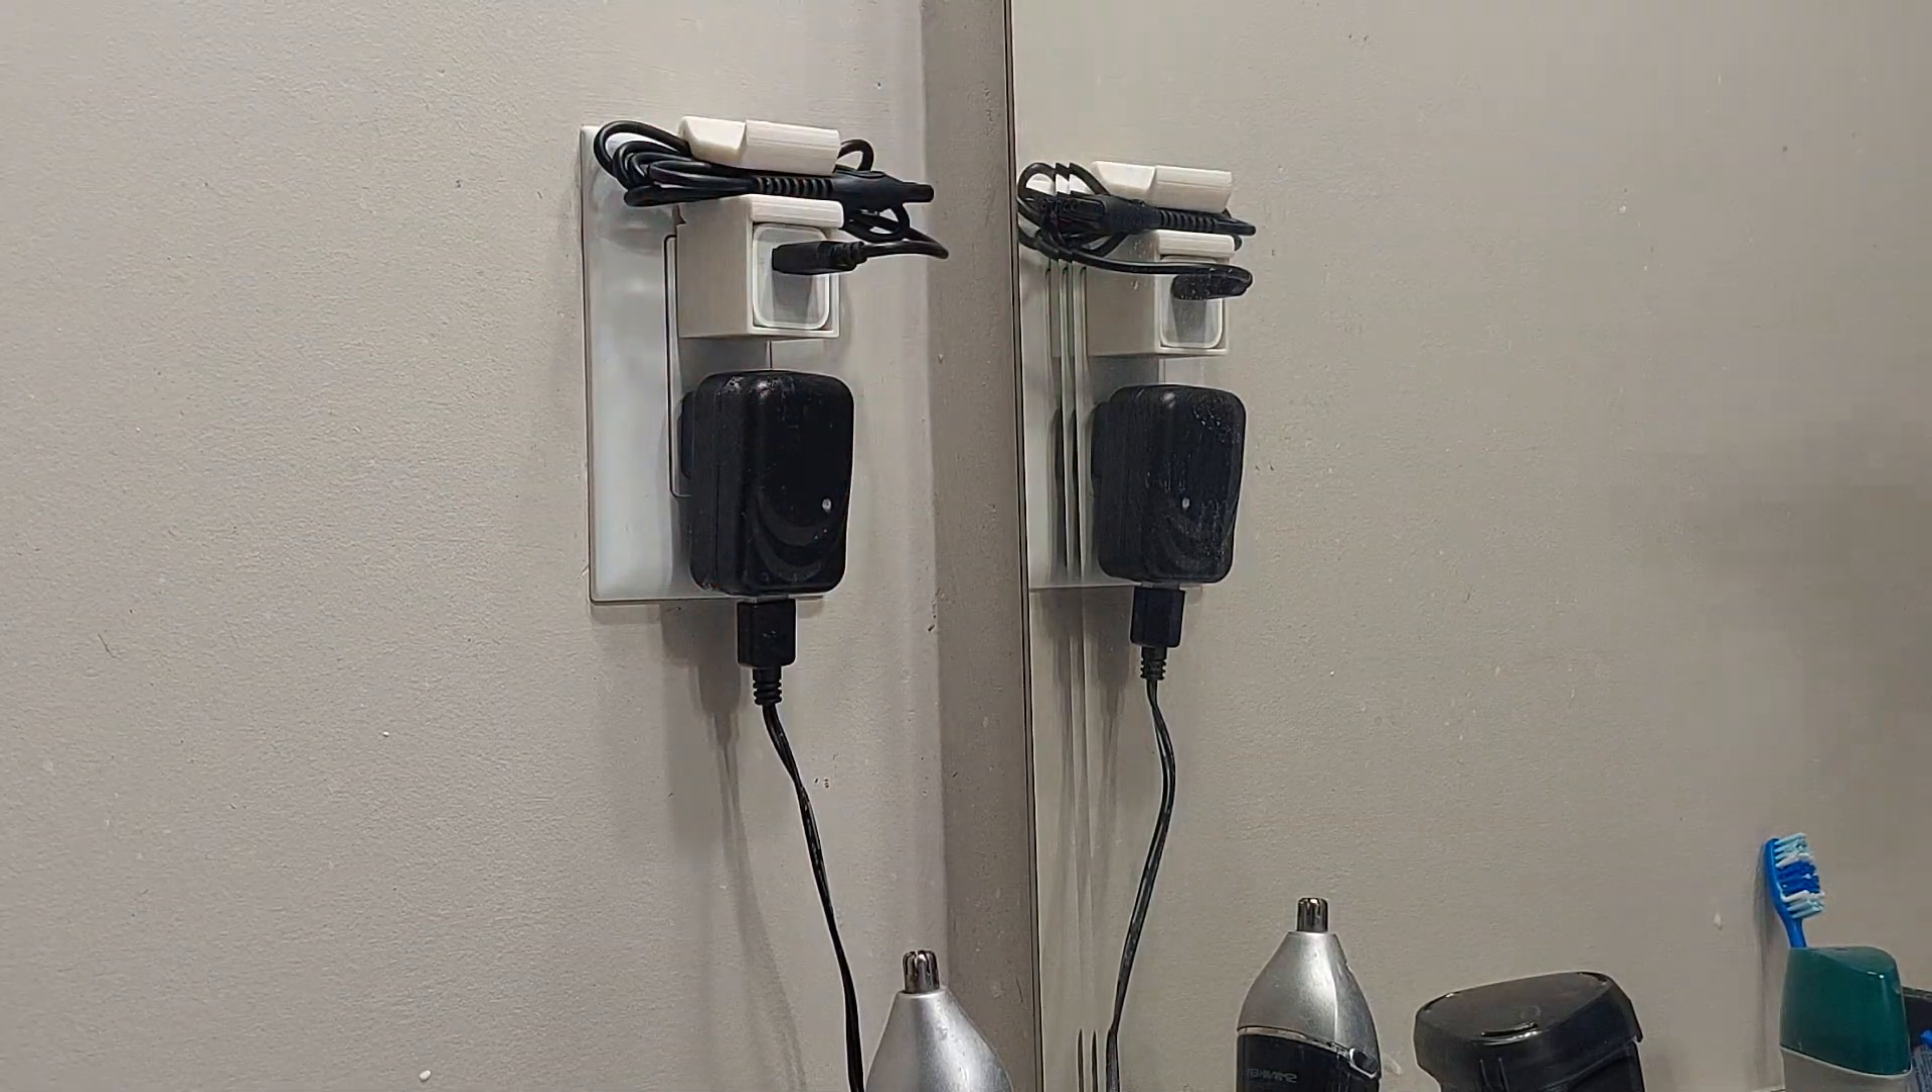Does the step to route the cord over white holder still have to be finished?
No.